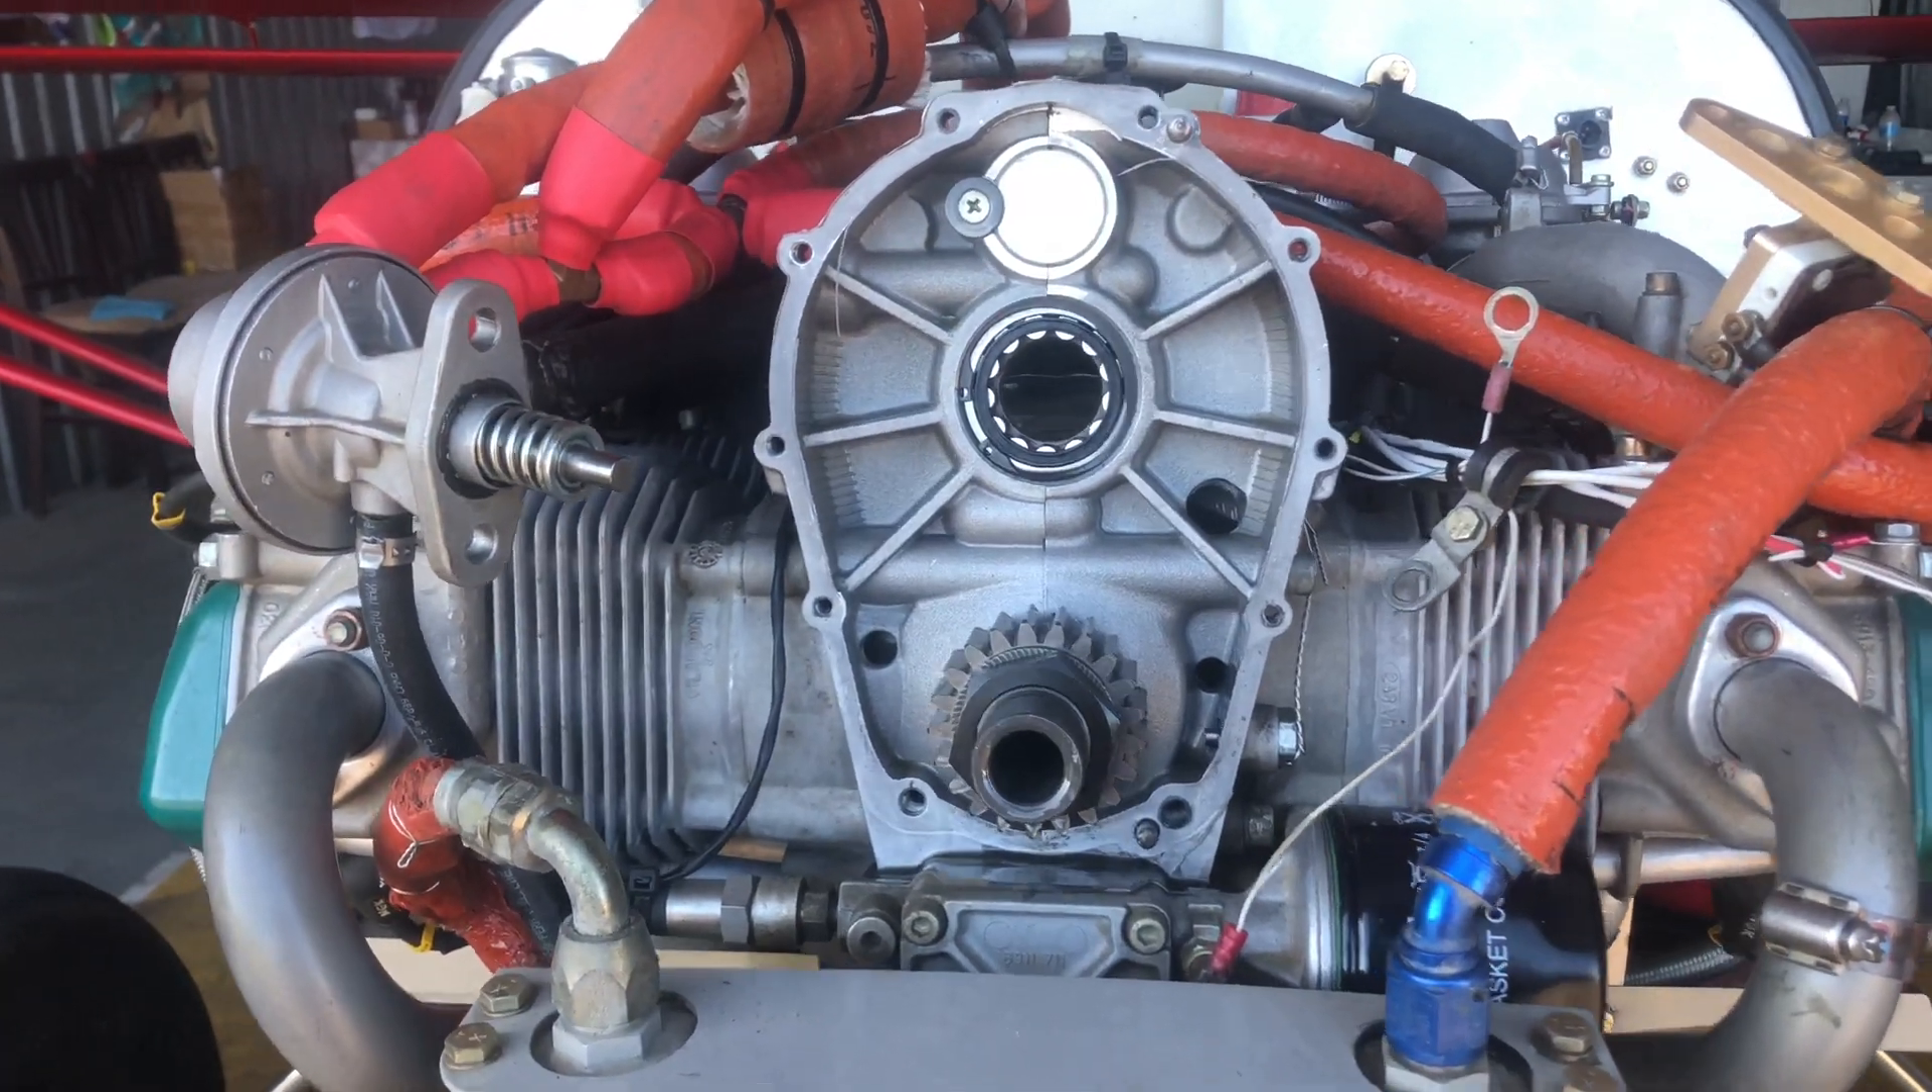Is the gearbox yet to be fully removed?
No.